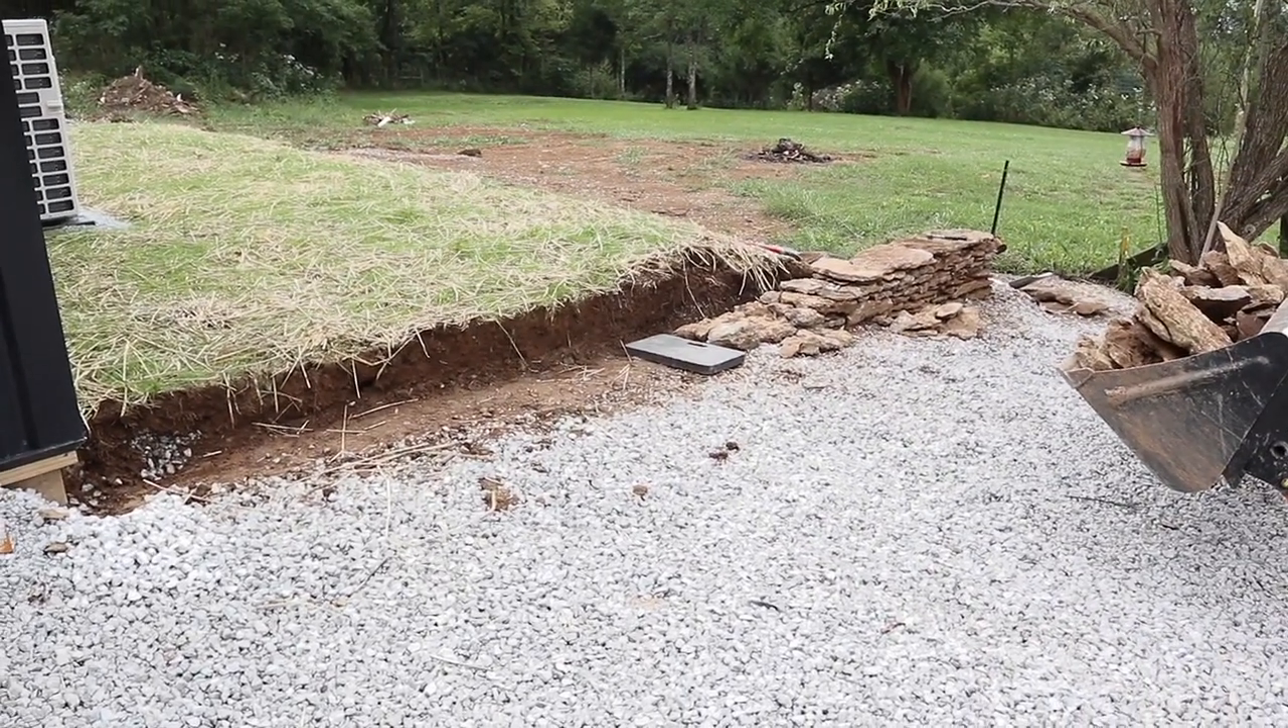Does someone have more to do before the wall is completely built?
Yes.